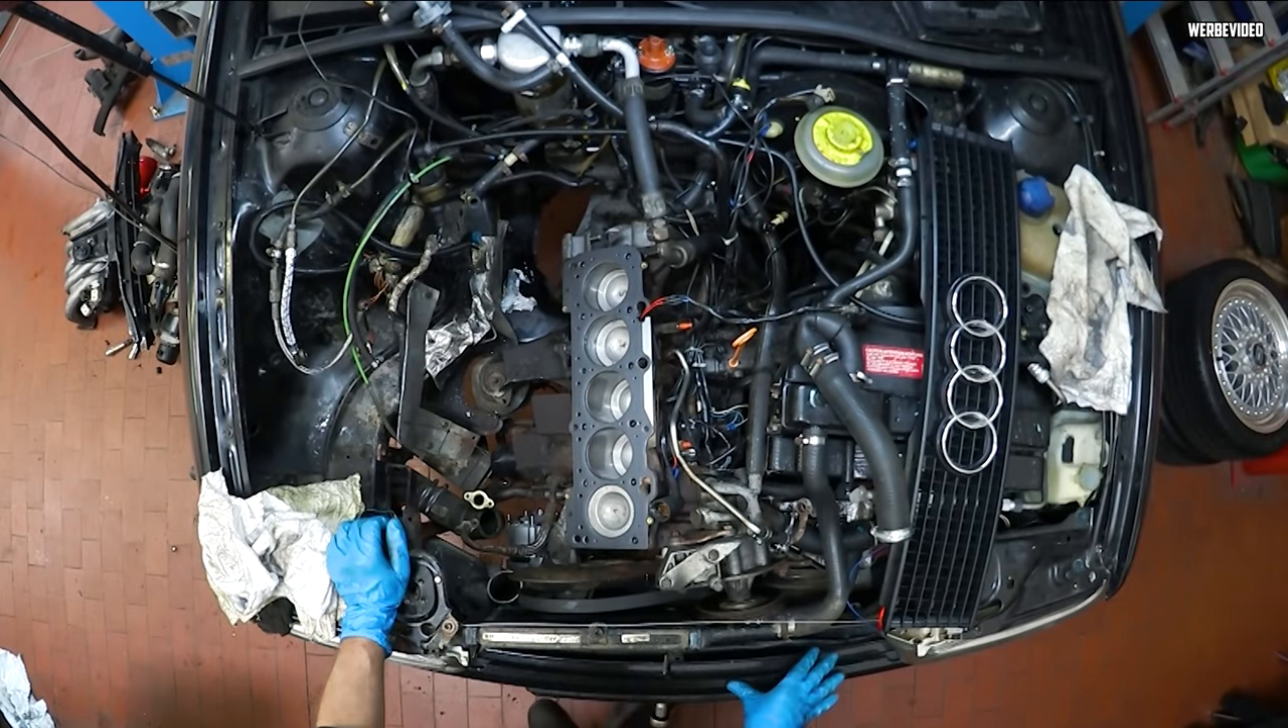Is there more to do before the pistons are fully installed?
No.